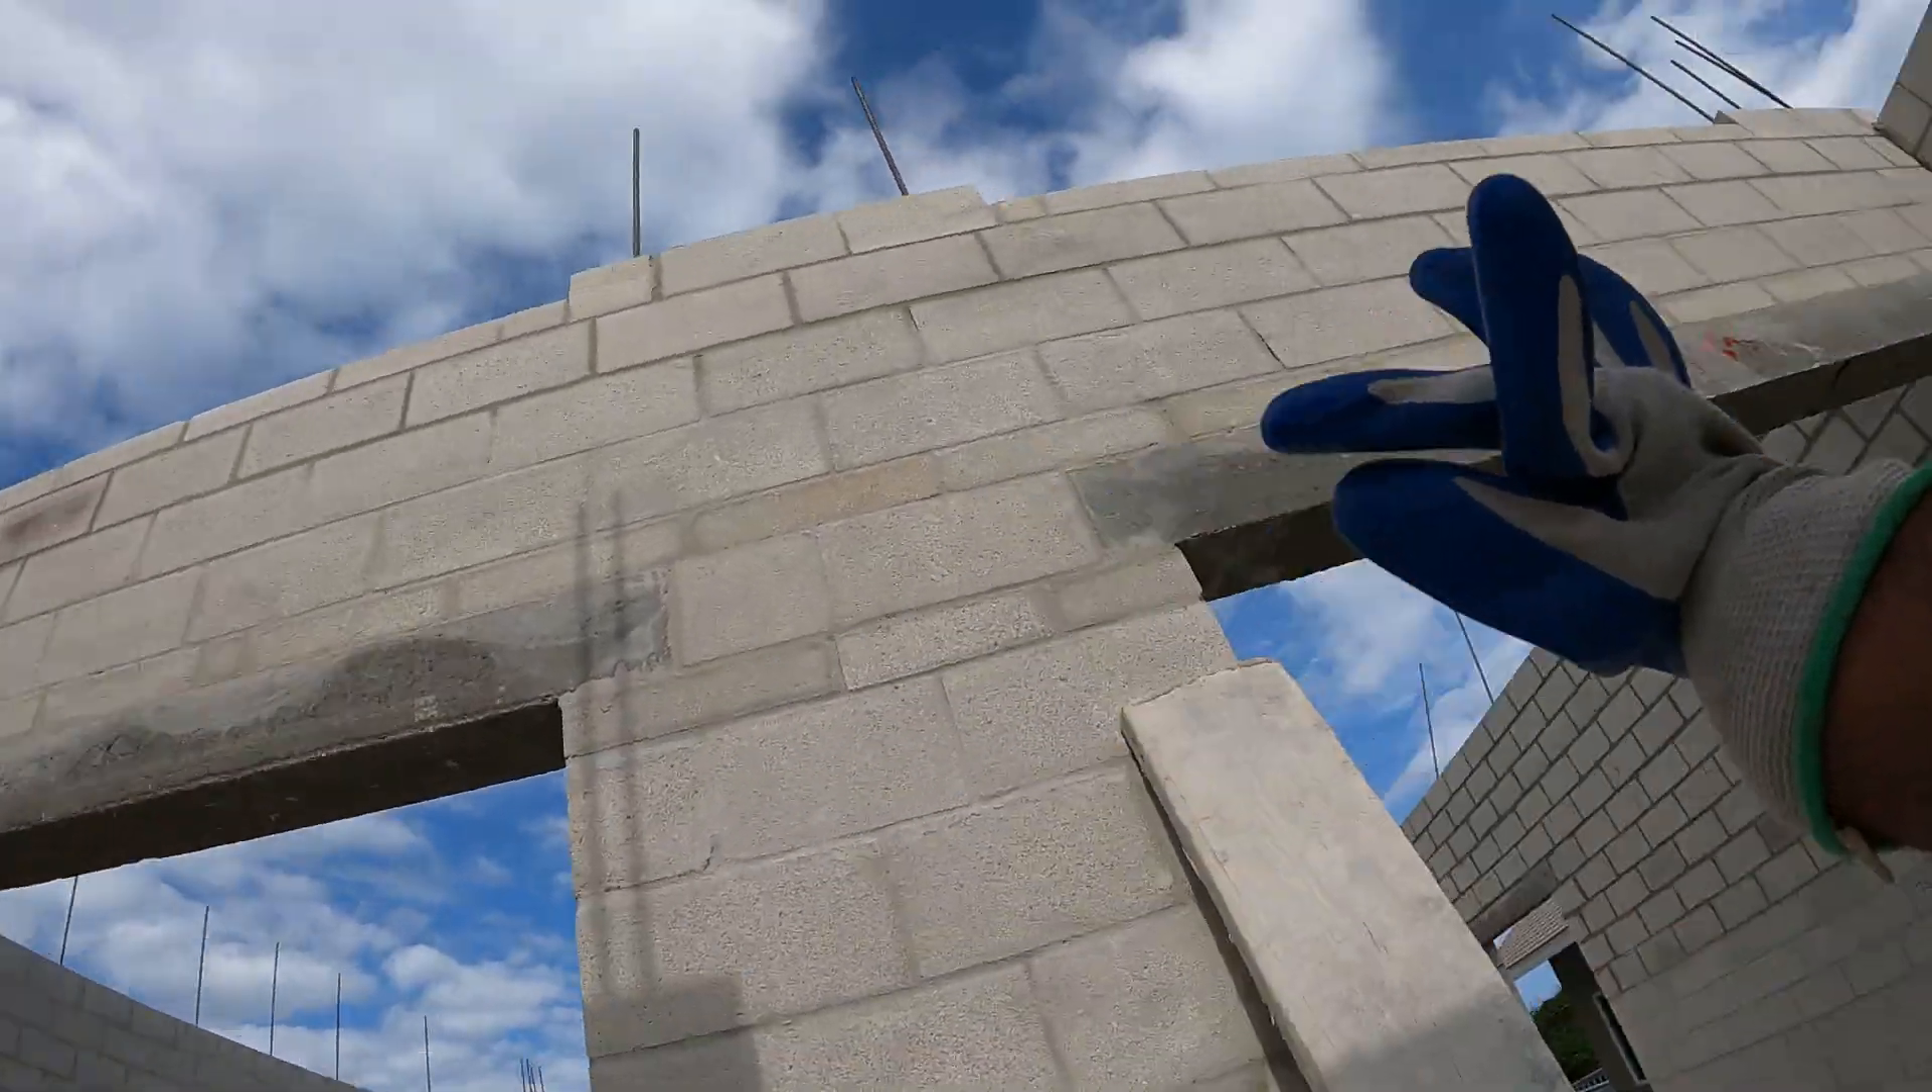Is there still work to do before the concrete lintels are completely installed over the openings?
No.